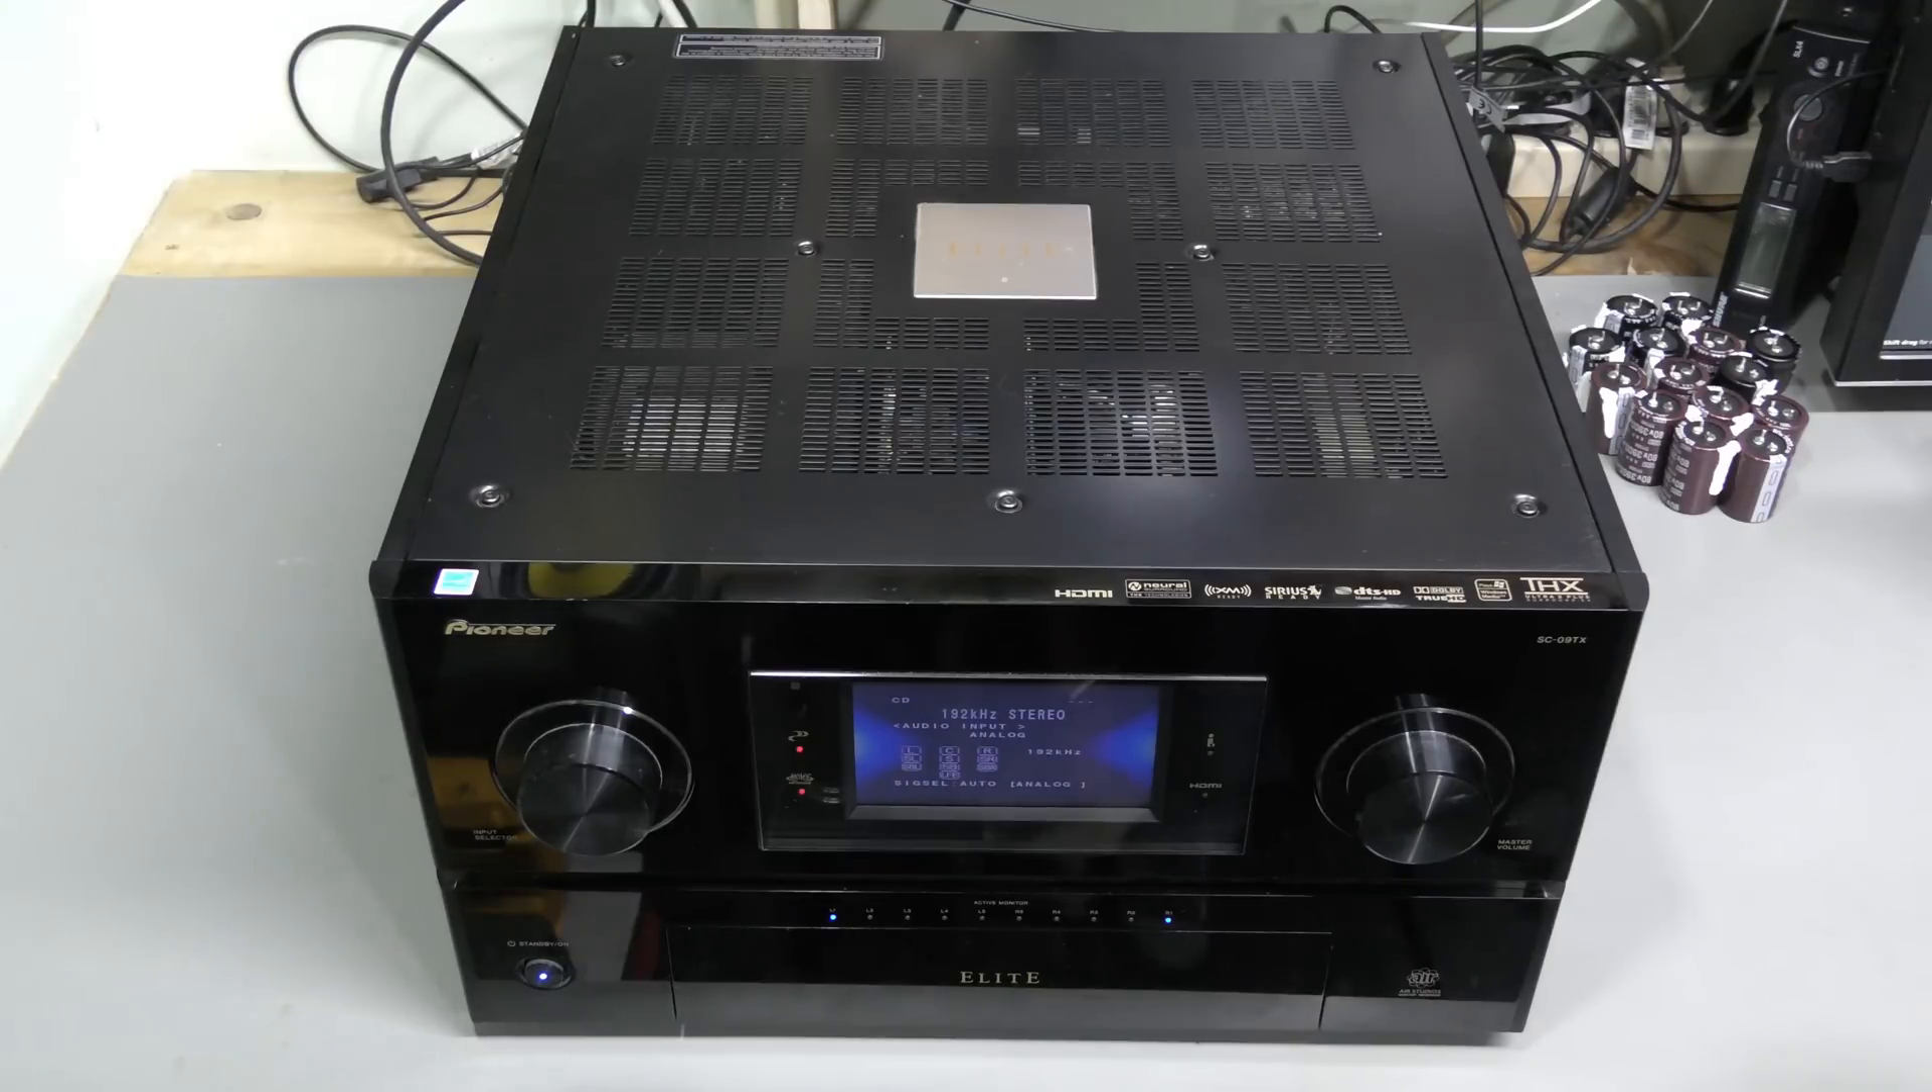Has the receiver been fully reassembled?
Yes.